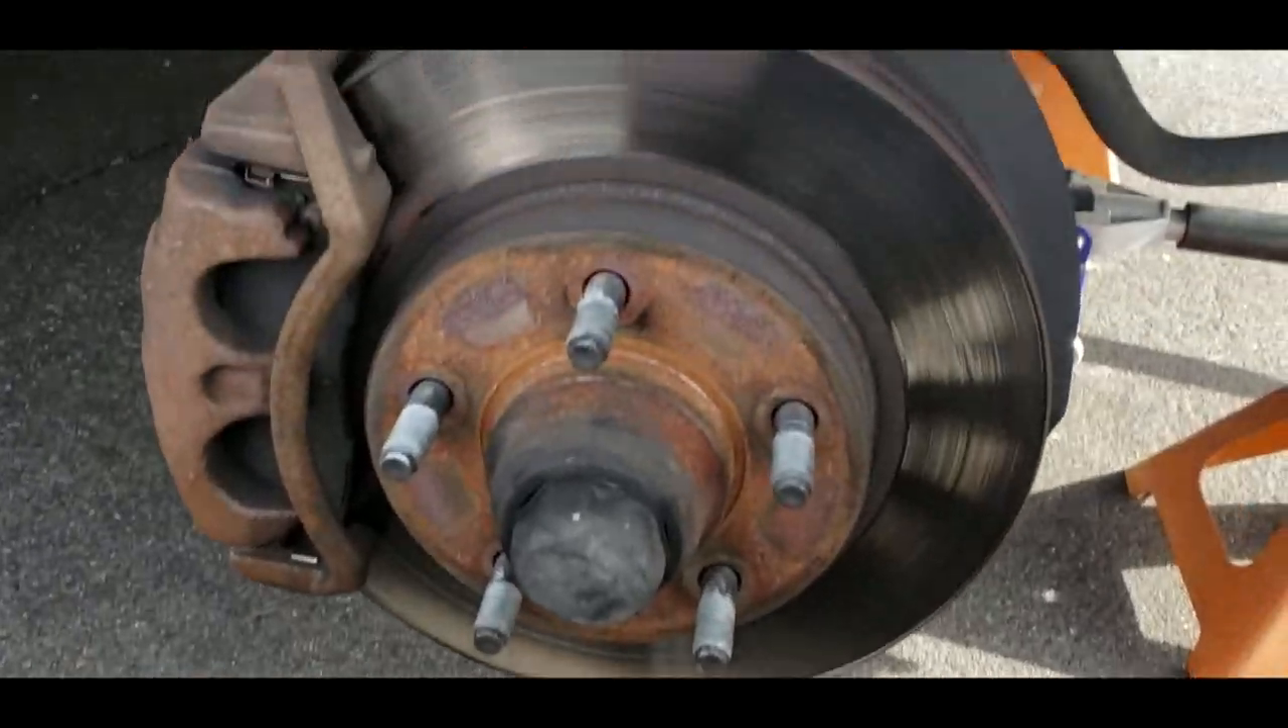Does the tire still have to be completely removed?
No.